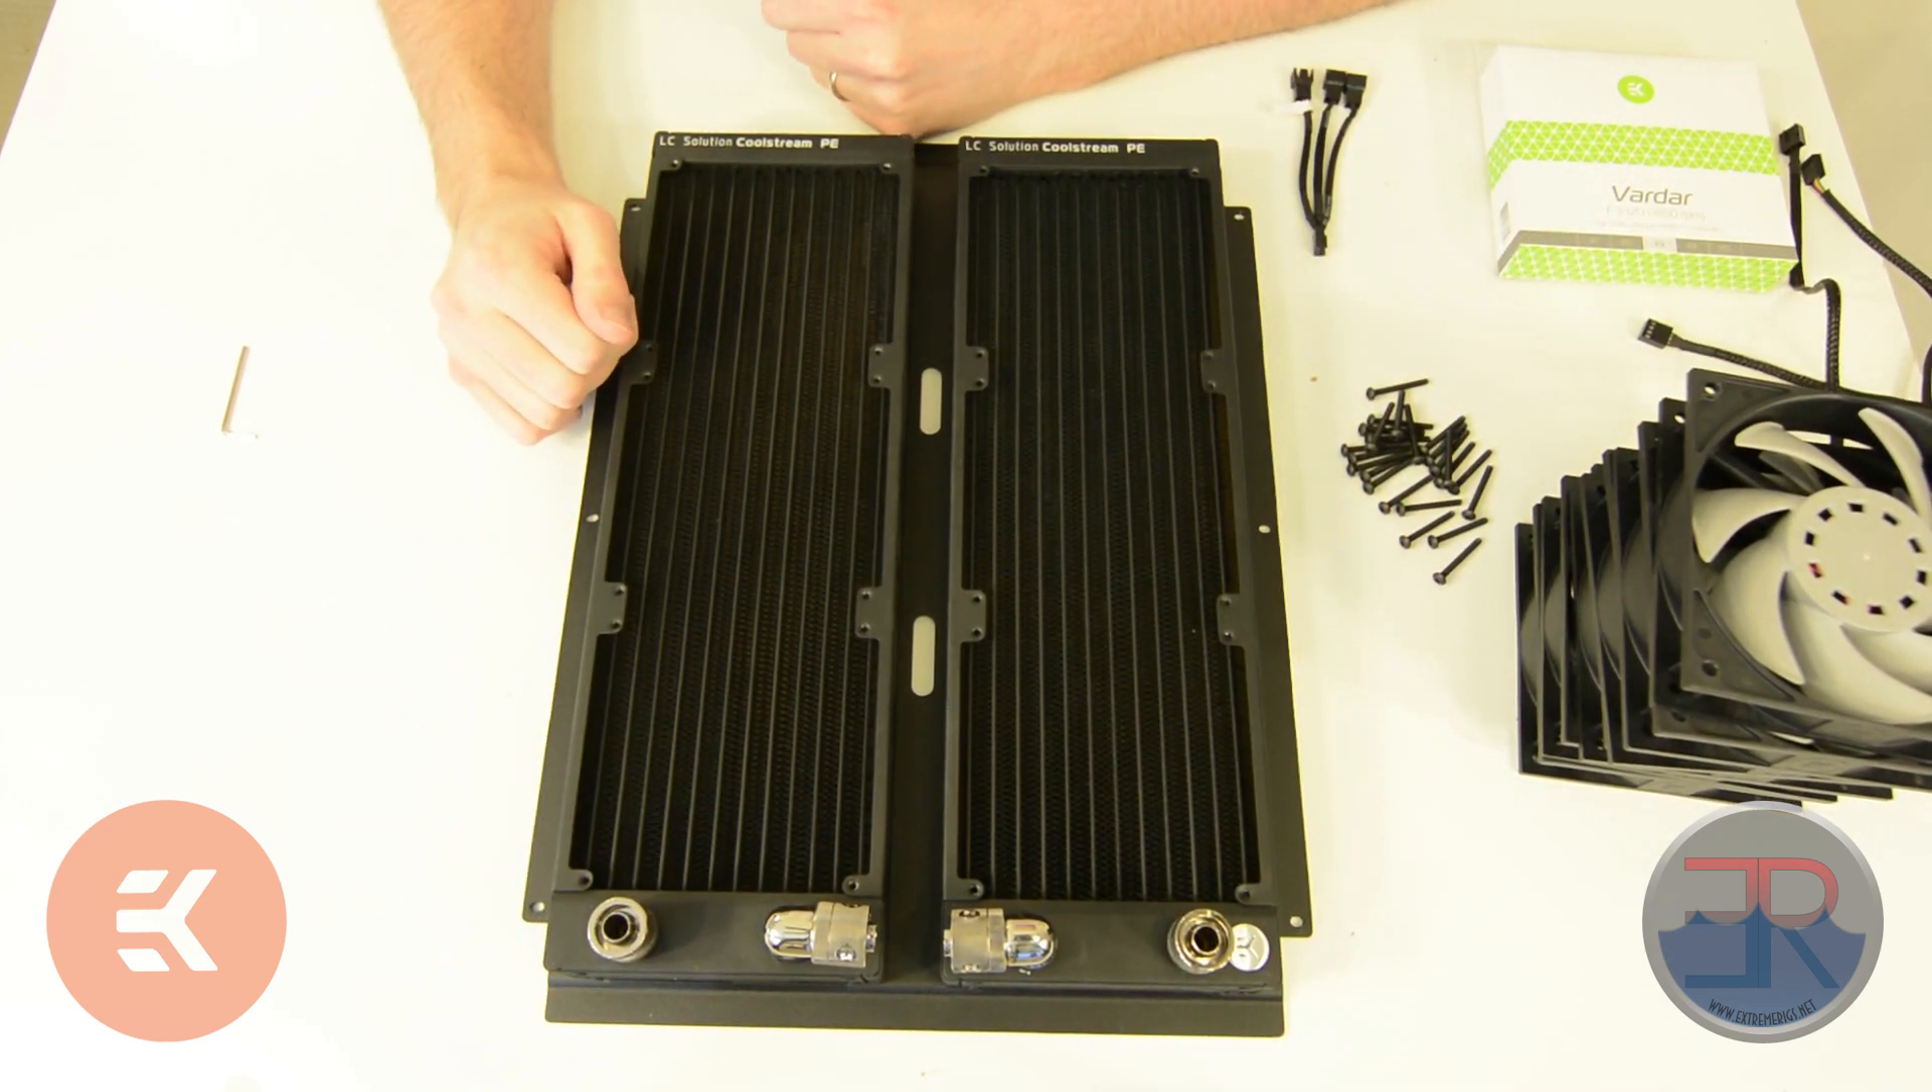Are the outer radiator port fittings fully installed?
Yes.